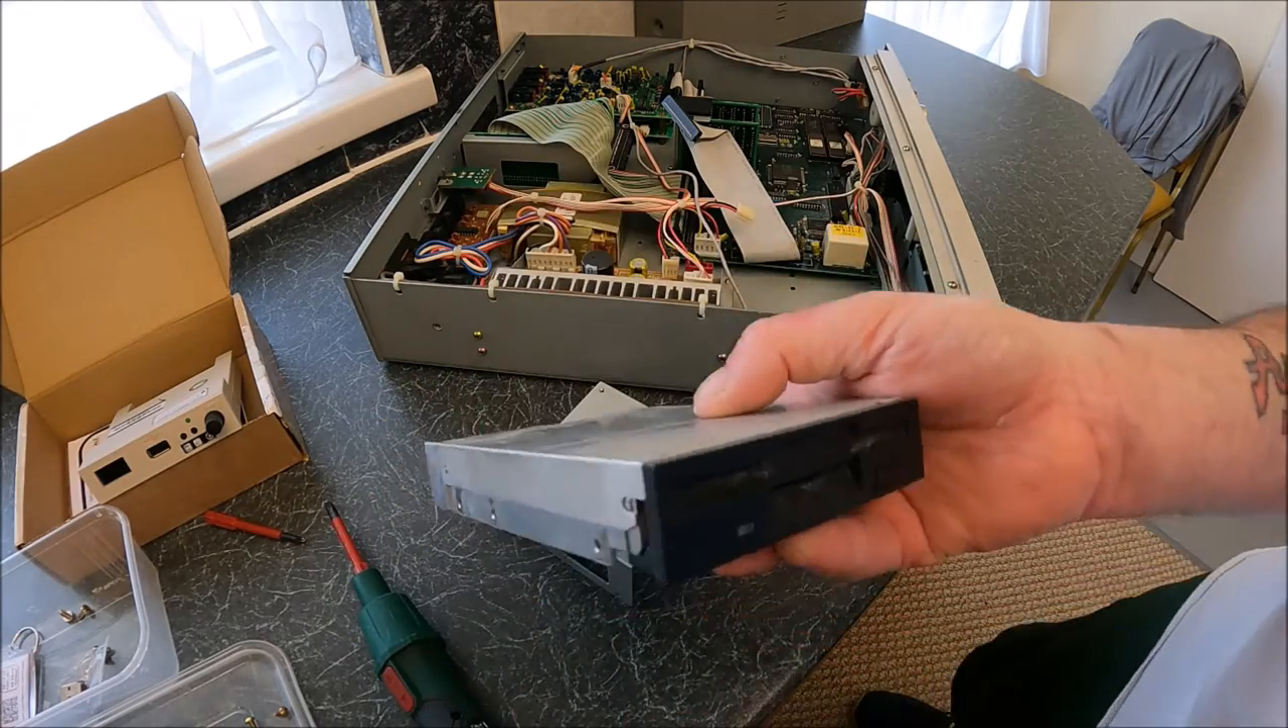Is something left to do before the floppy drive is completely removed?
No.